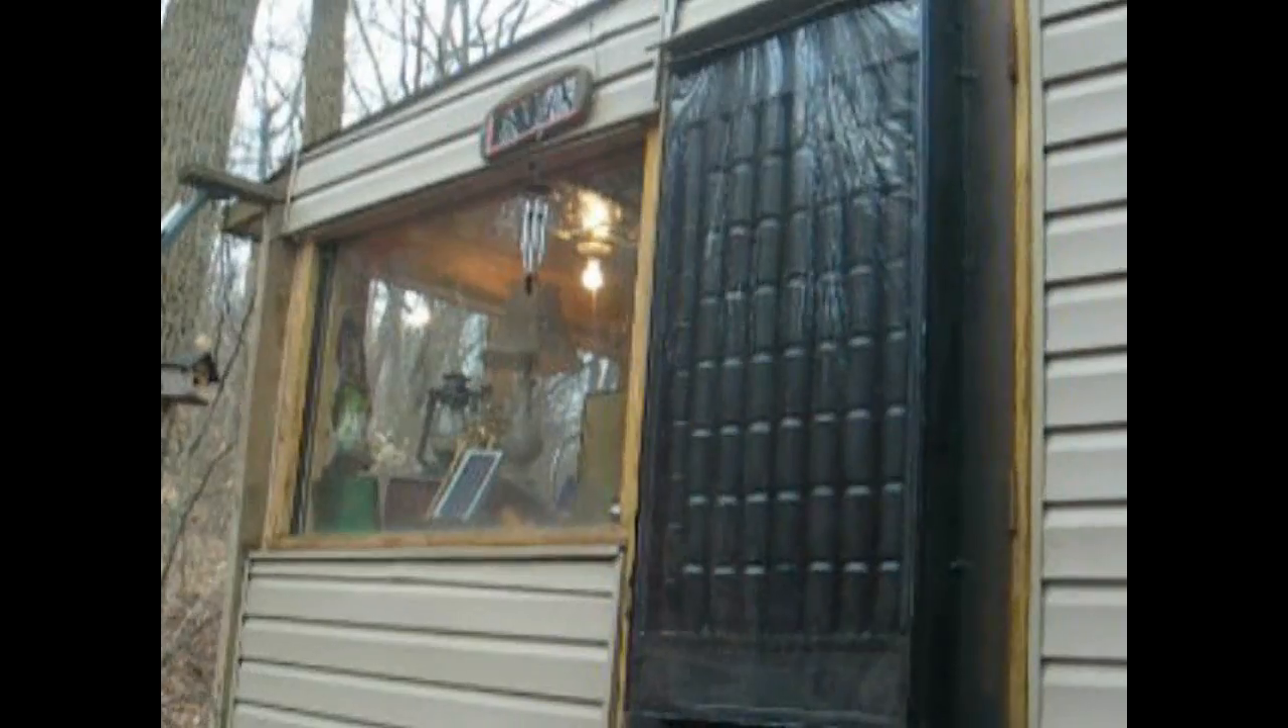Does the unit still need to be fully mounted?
No.